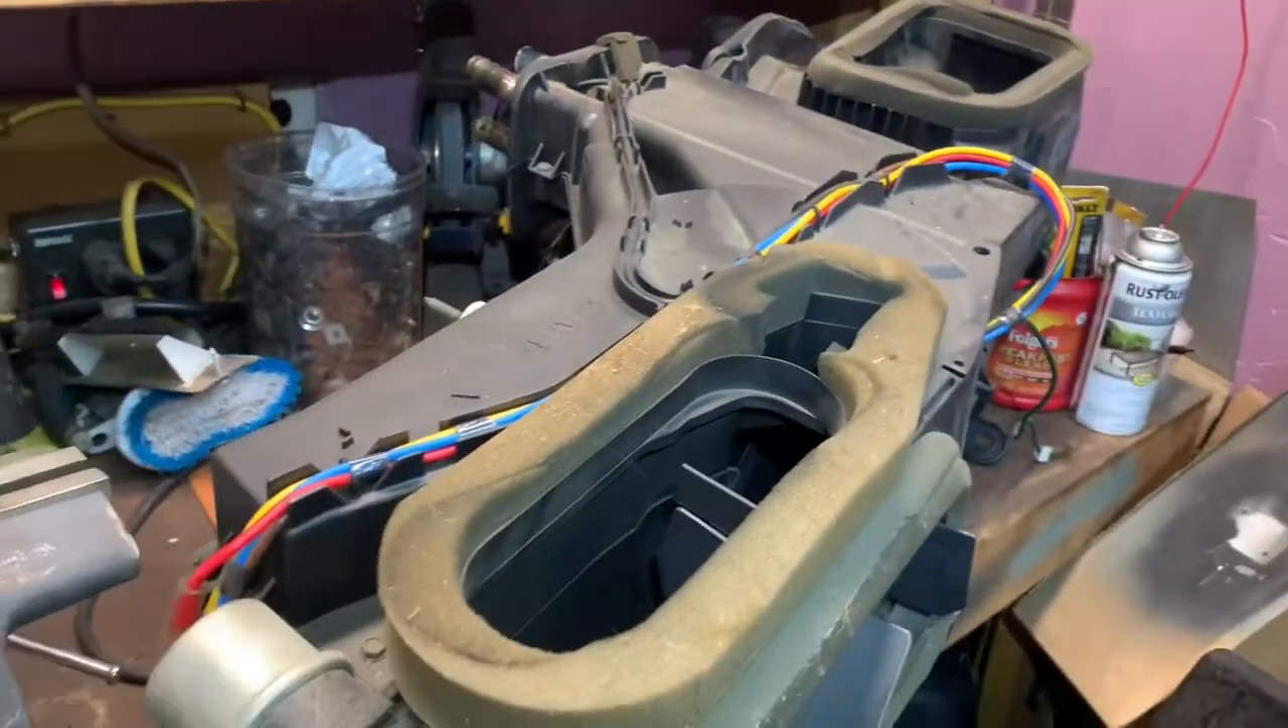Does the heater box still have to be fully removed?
No.